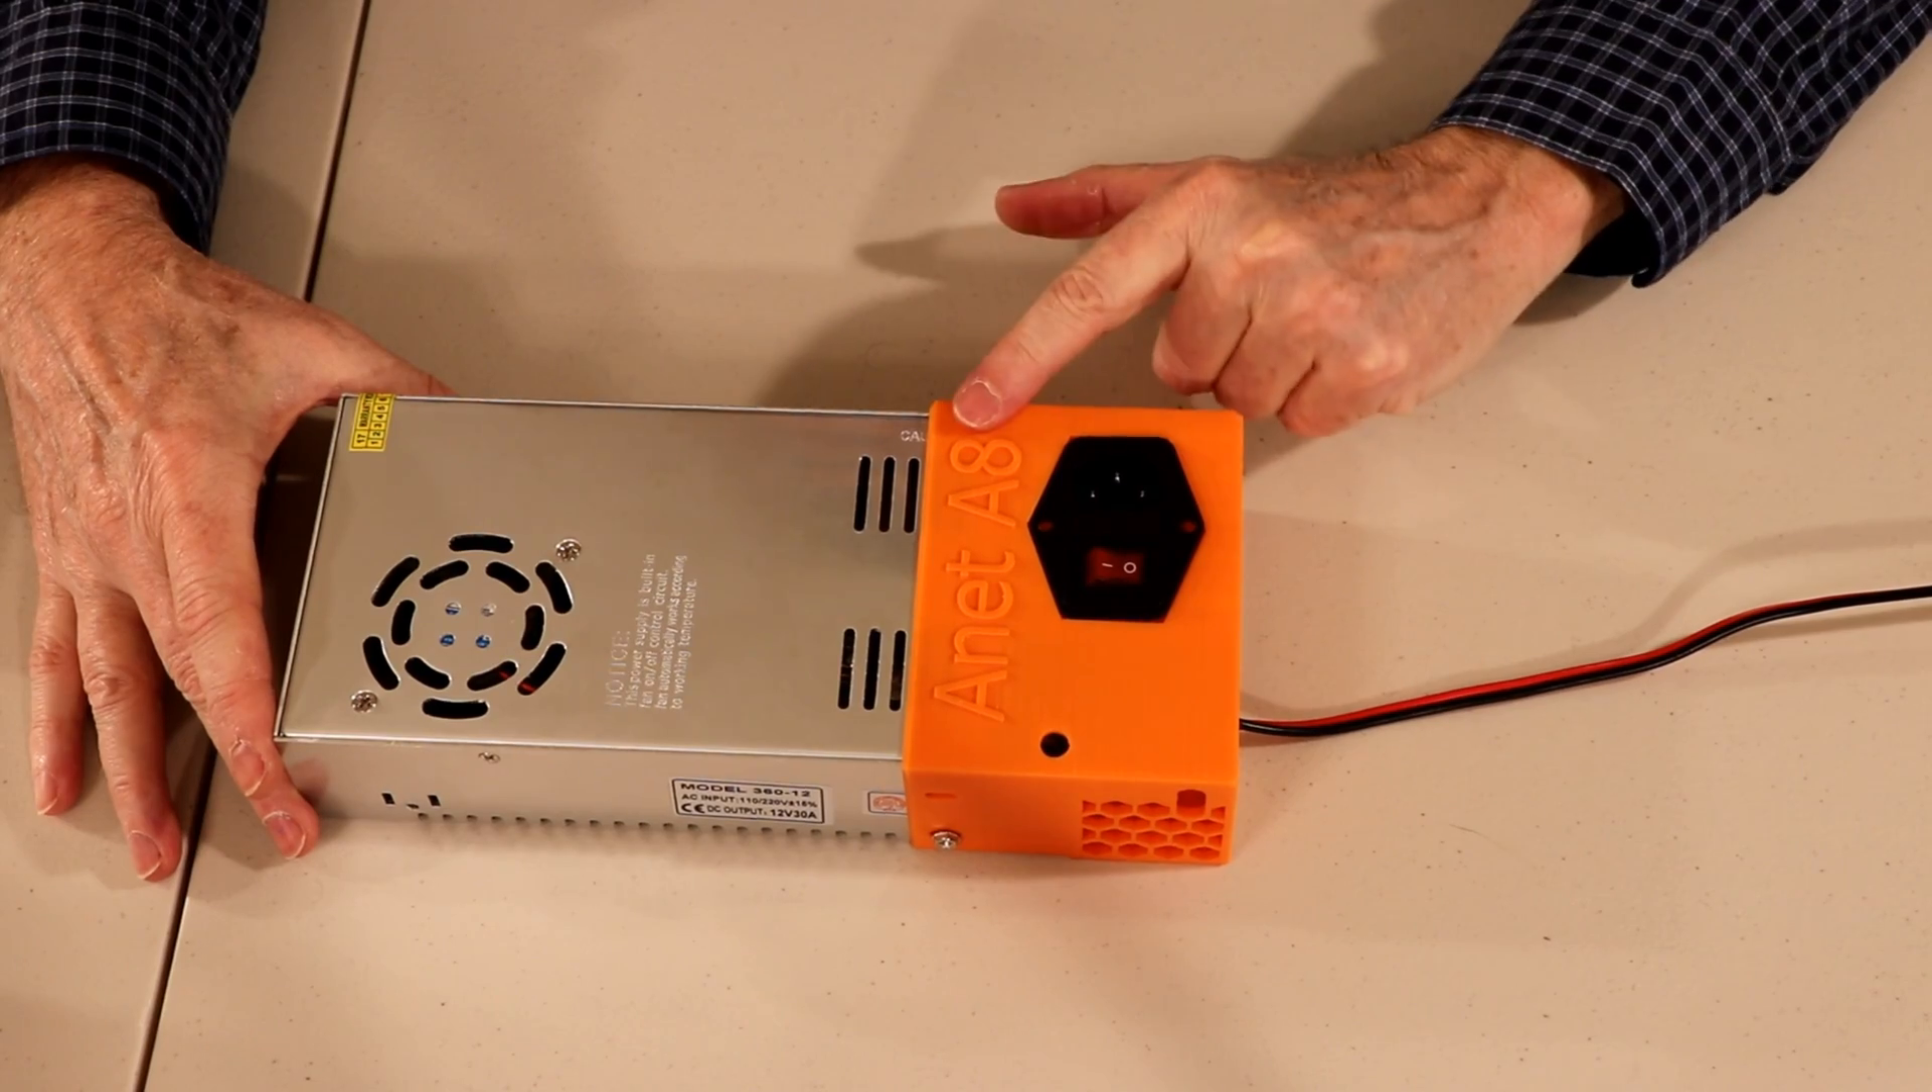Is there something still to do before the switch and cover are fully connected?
No.